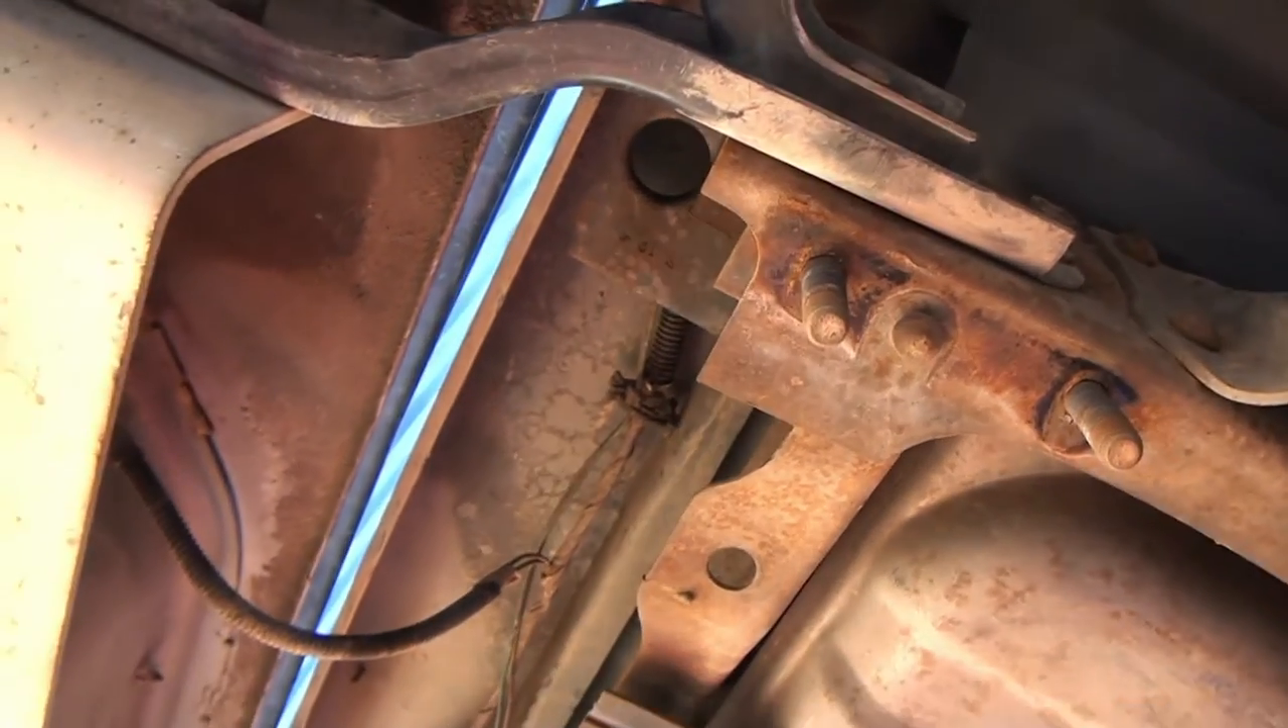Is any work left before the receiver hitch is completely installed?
Yes.